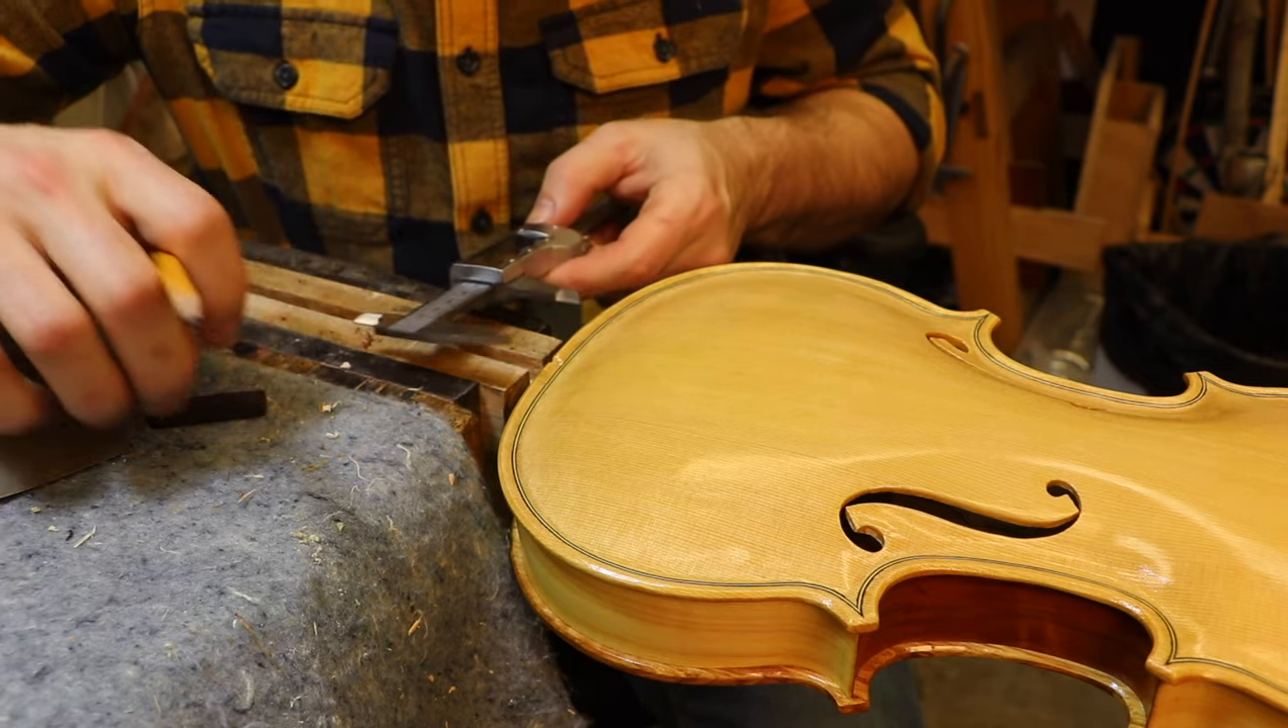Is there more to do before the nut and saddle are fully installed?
Yes.